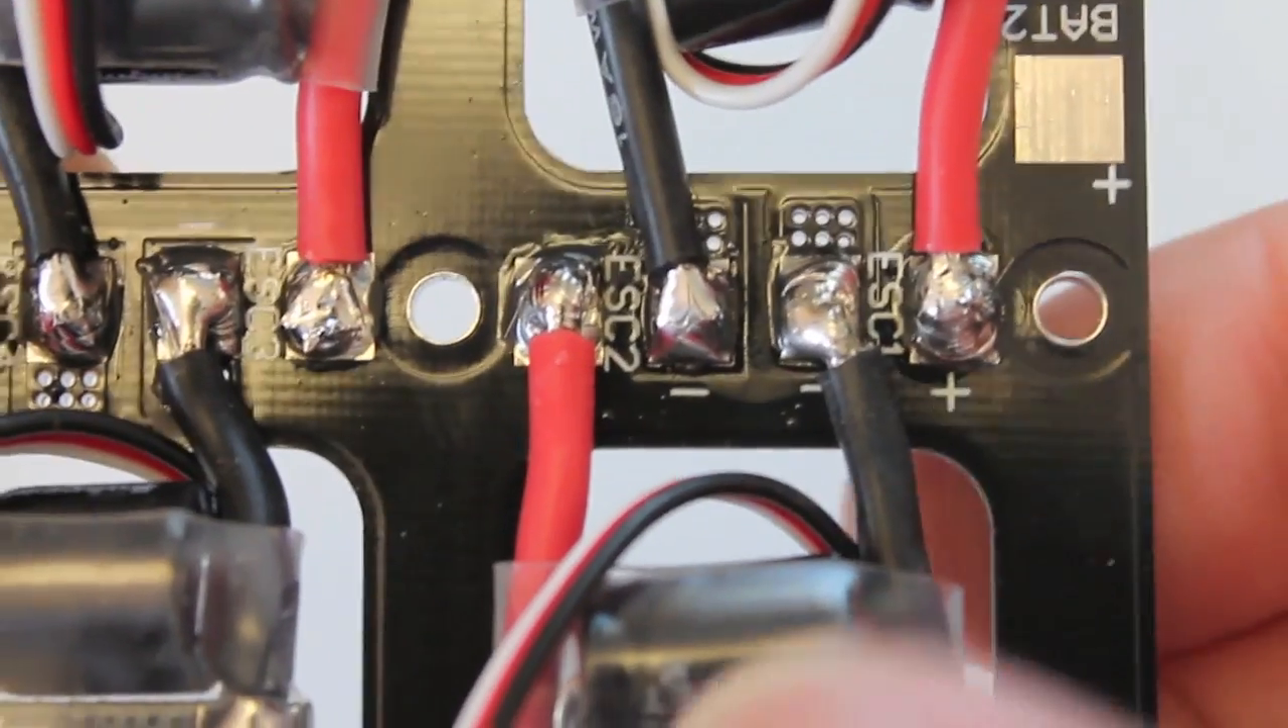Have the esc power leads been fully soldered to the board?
Yes.